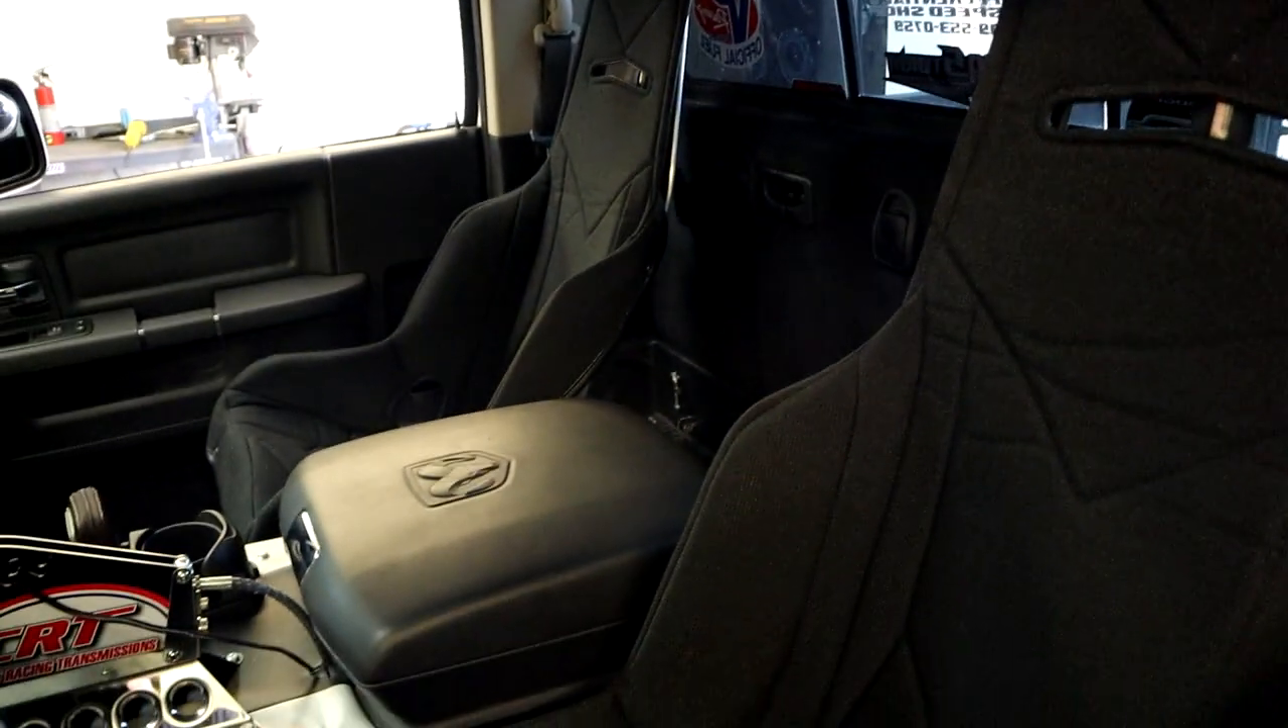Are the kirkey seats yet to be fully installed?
No.